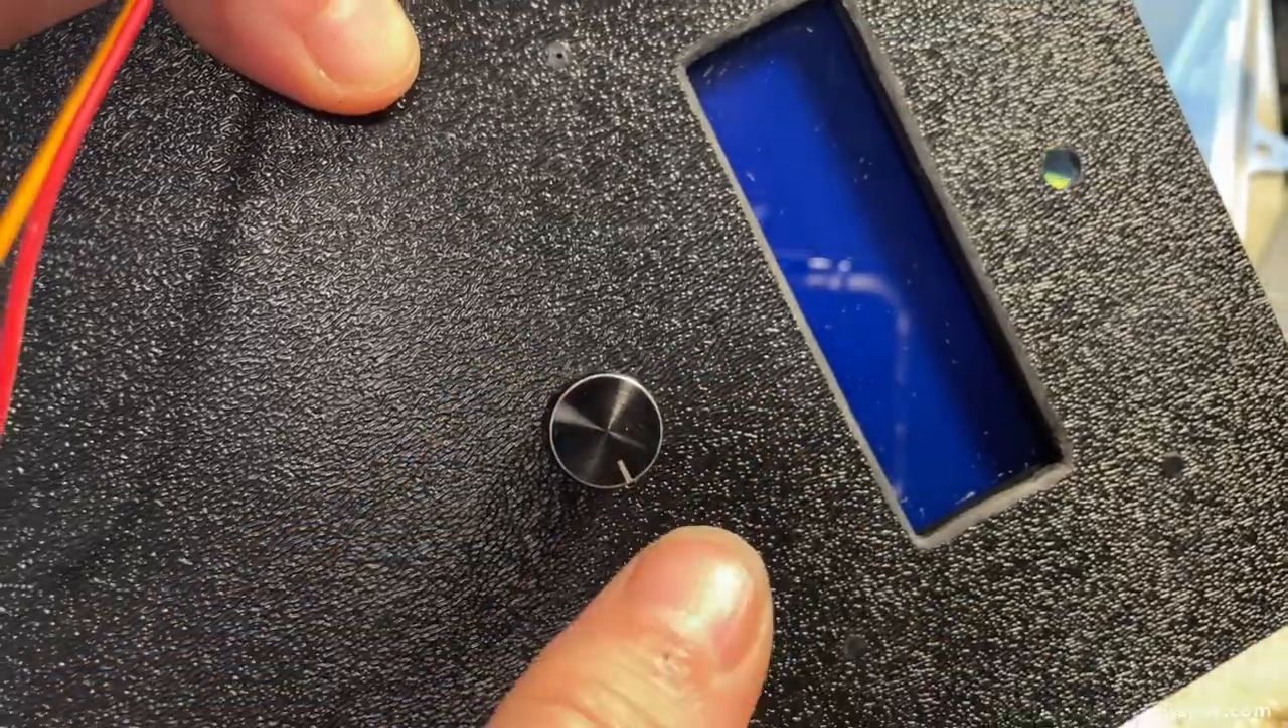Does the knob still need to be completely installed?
No.